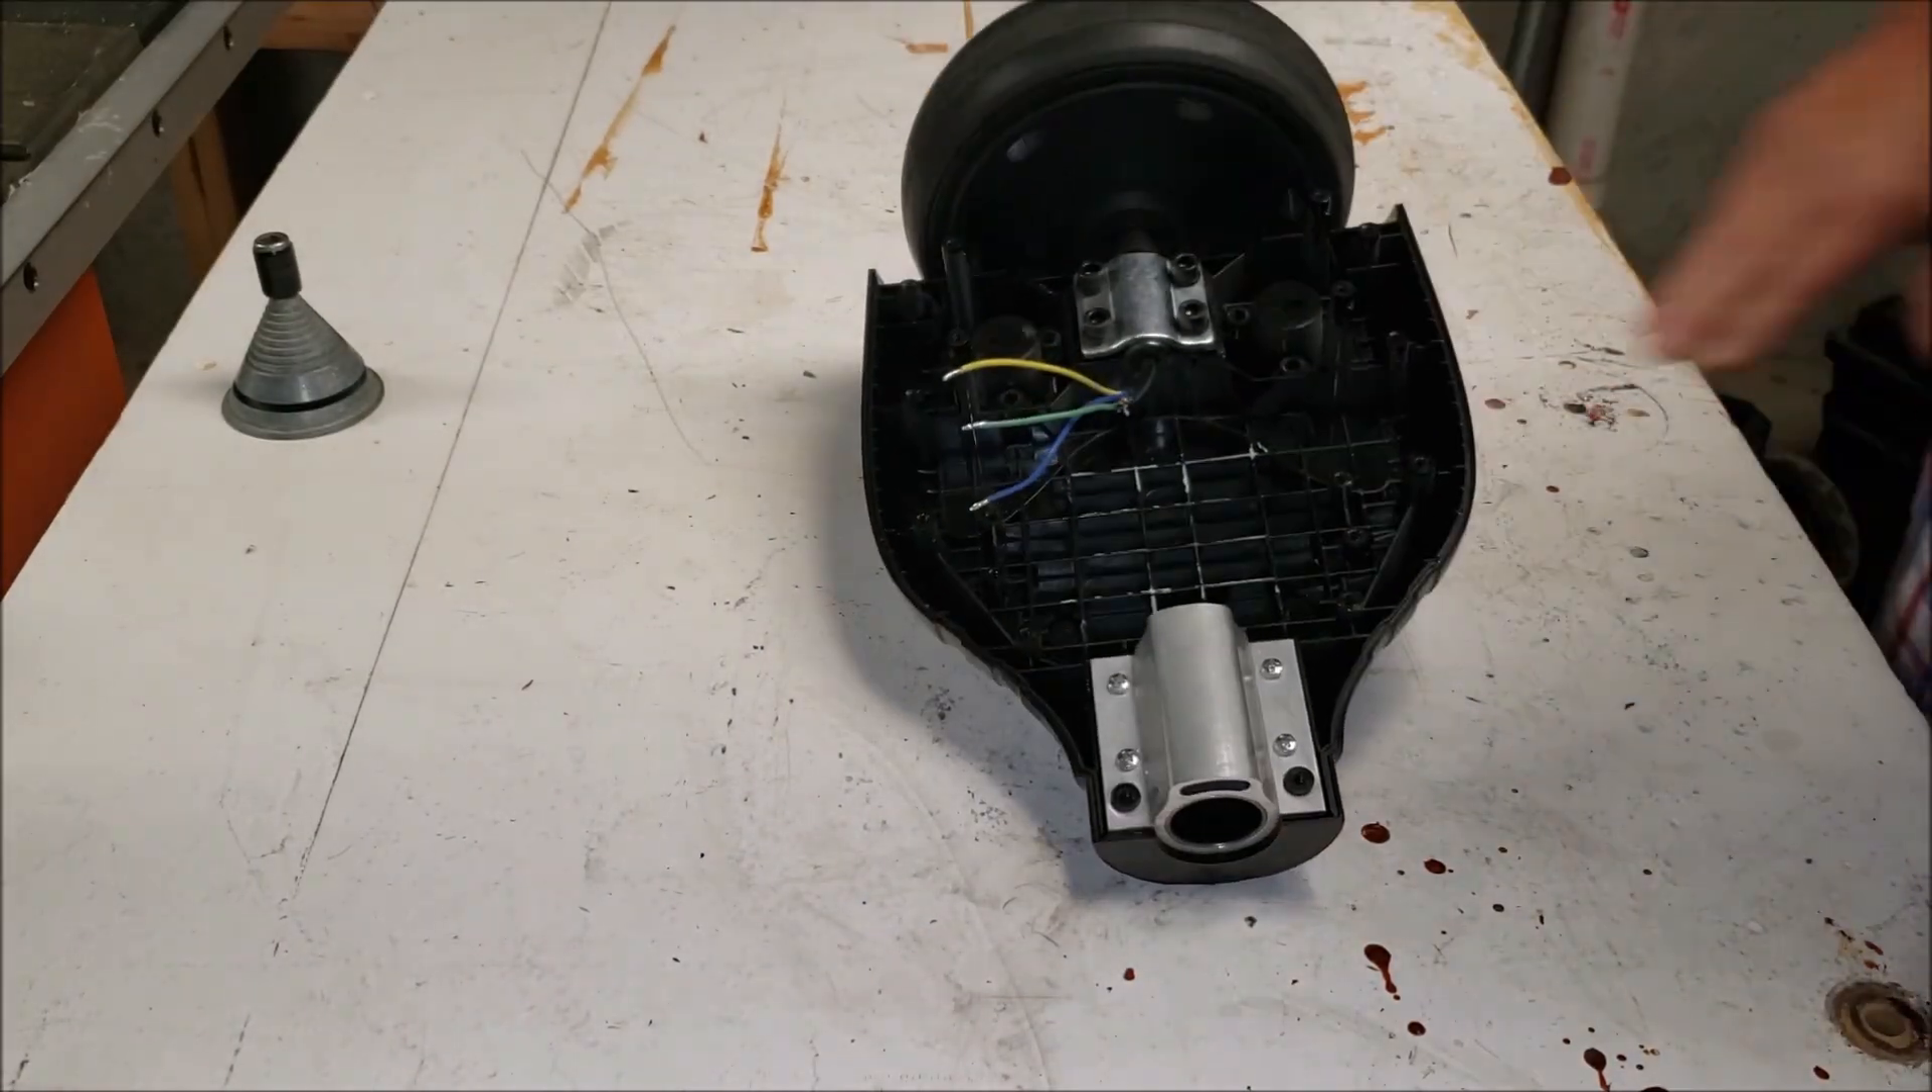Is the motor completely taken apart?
No.